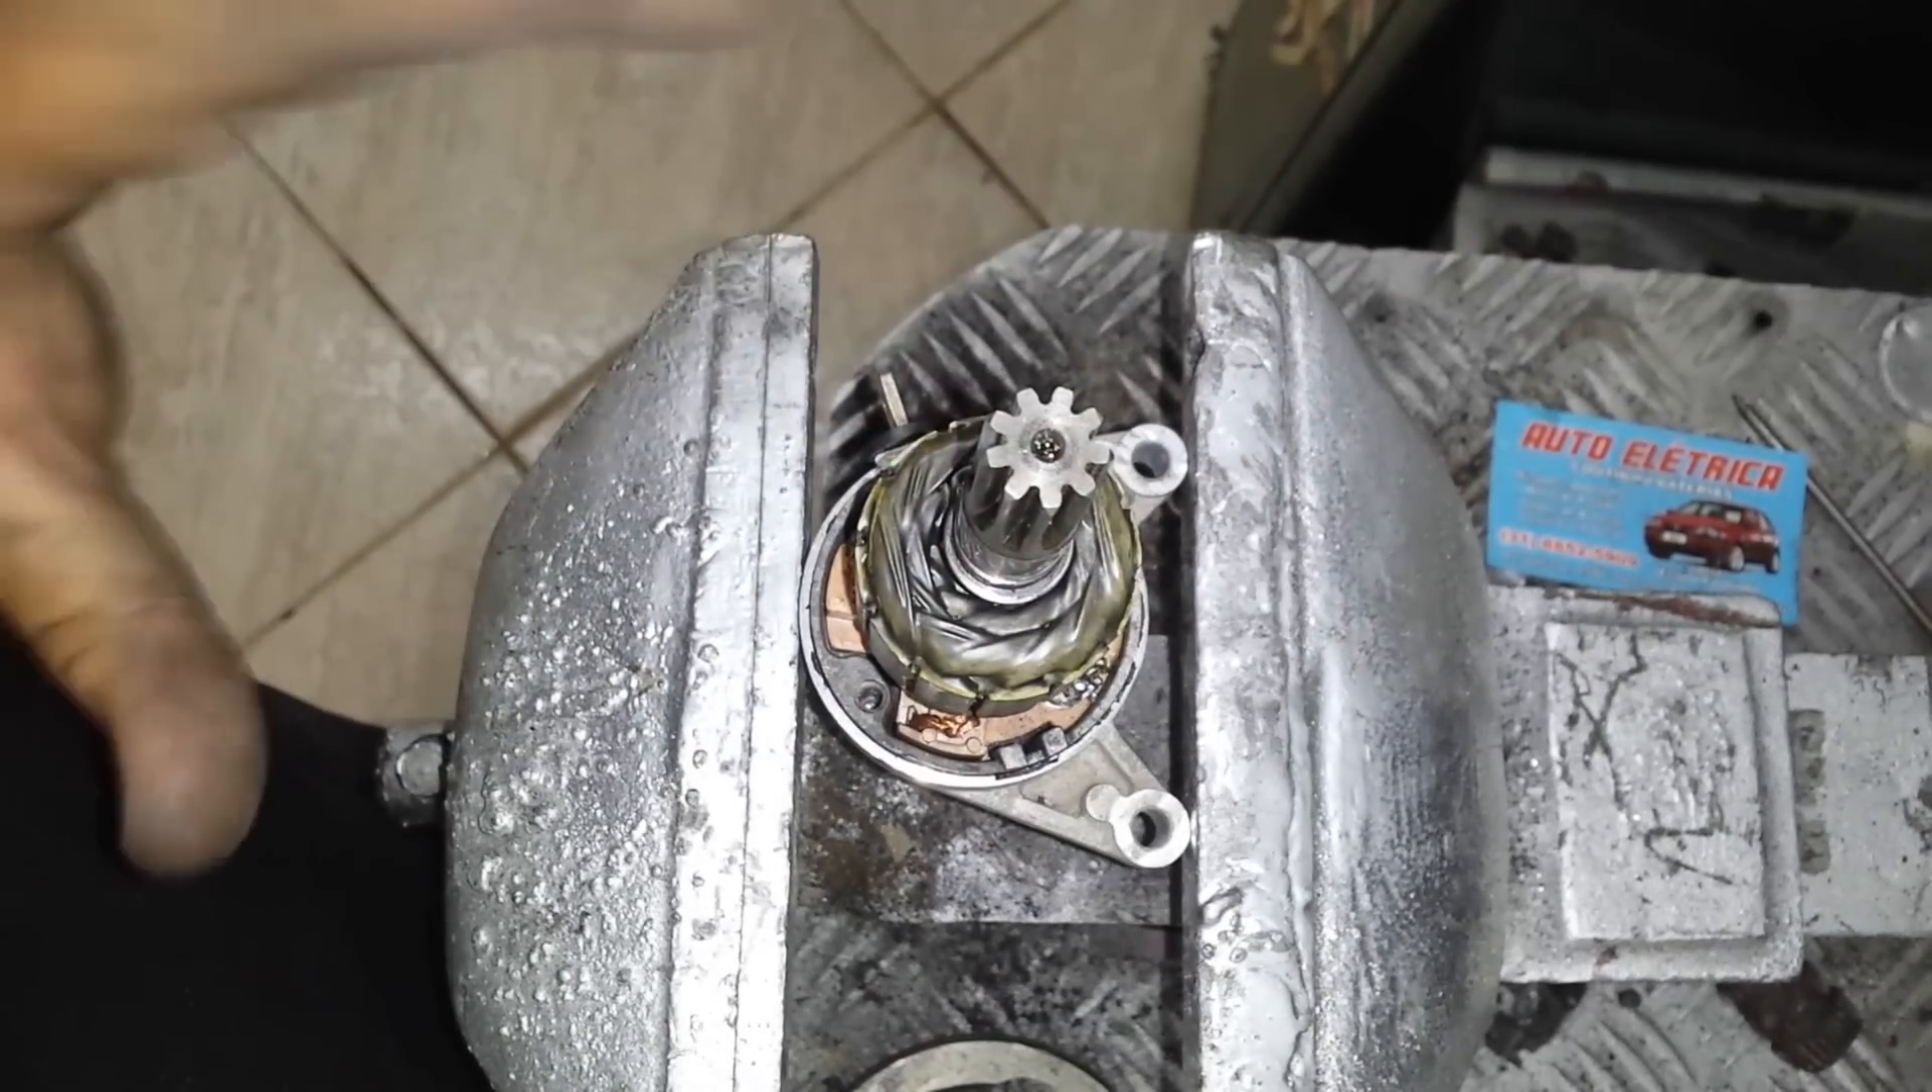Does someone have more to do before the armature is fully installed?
No.